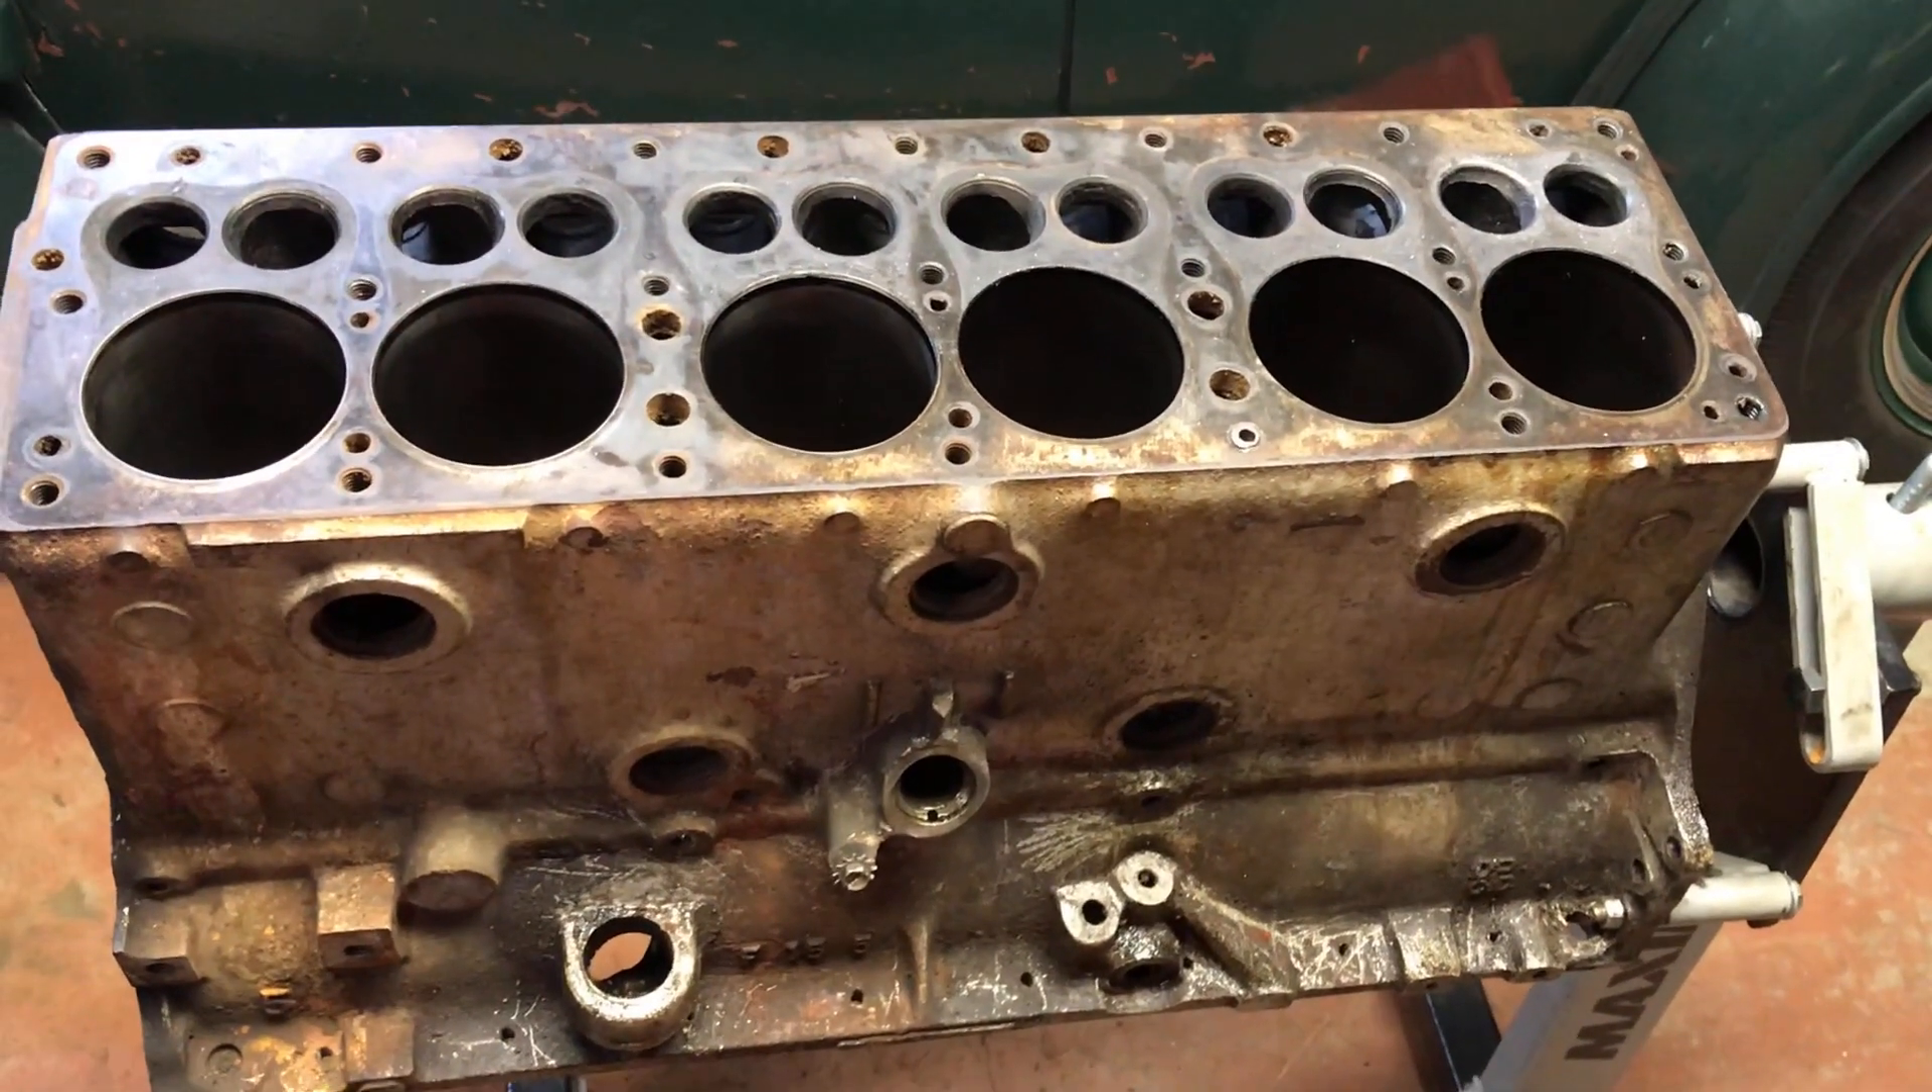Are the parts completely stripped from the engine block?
Yes.